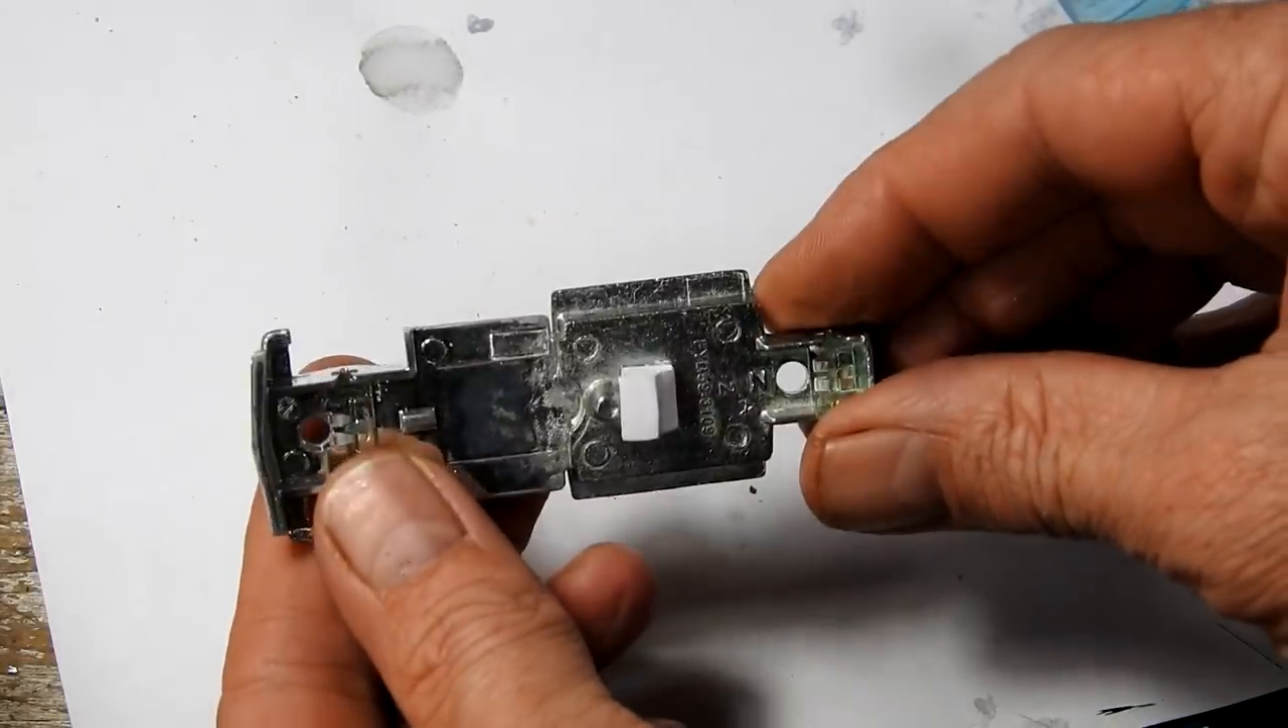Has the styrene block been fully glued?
Yes.